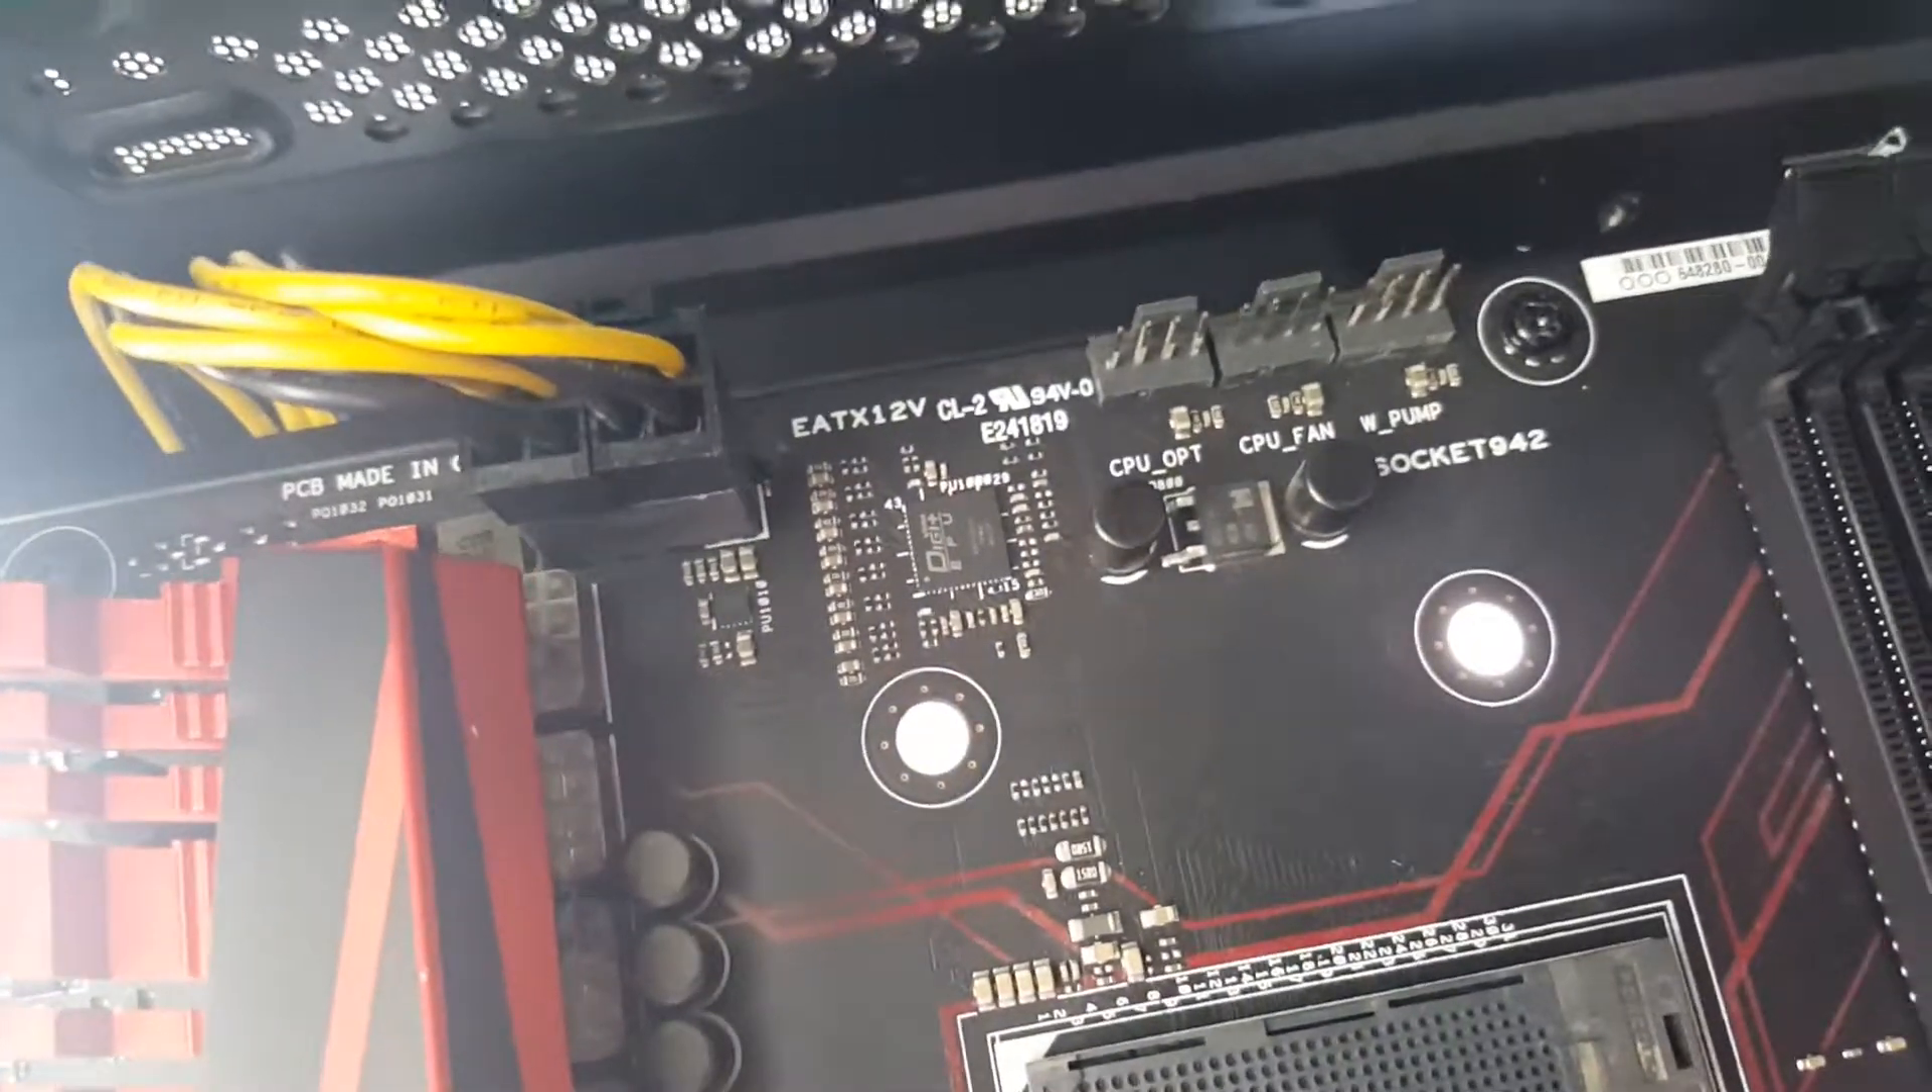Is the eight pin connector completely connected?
Yes.